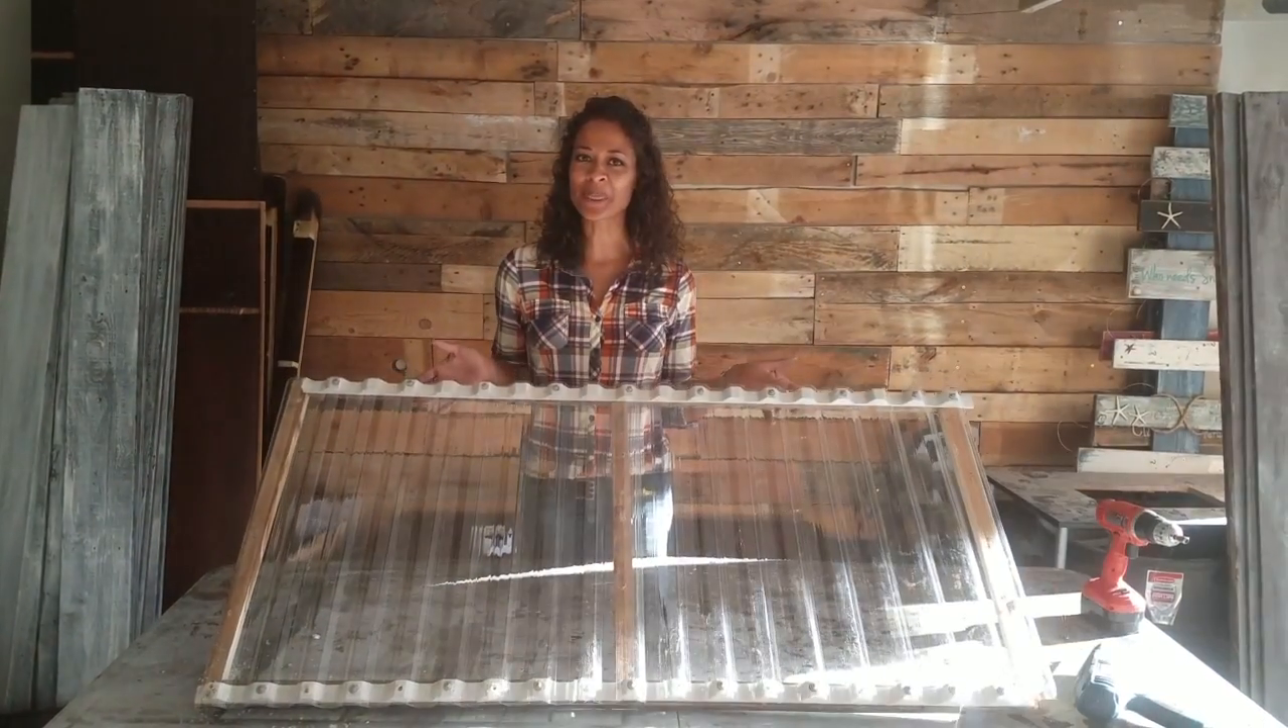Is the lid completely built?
Yes.